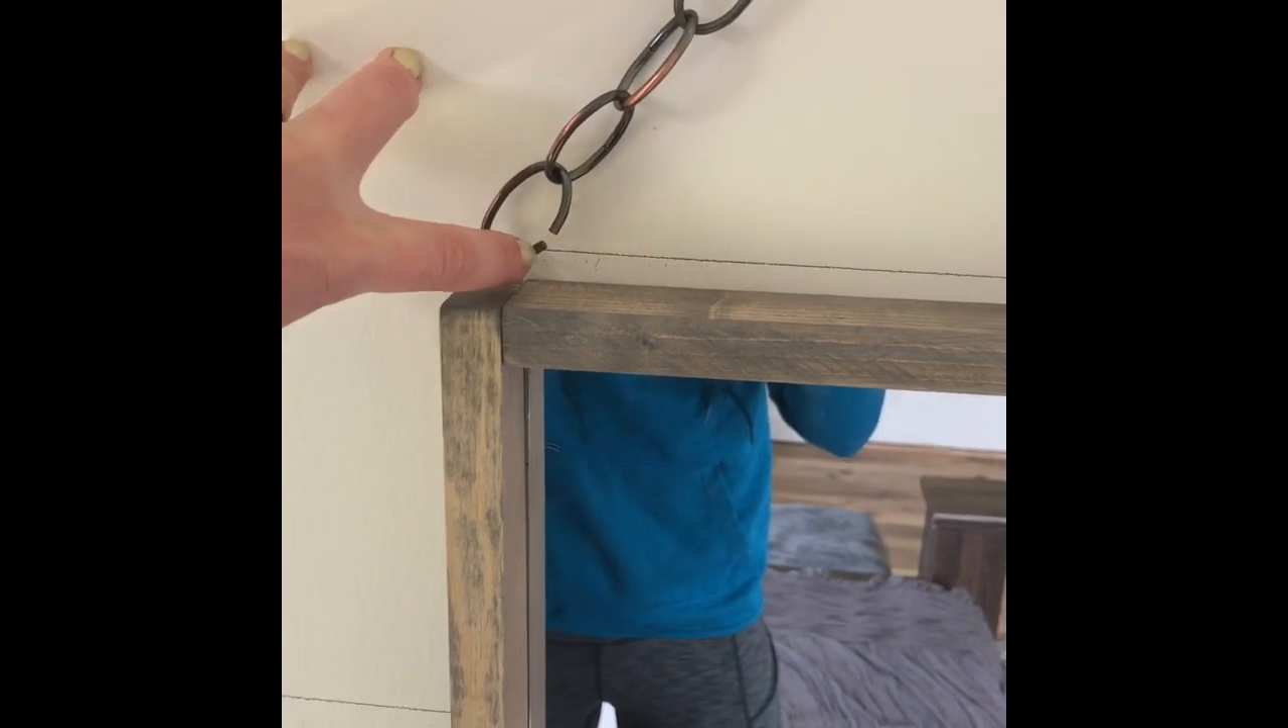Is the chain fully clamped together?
No.